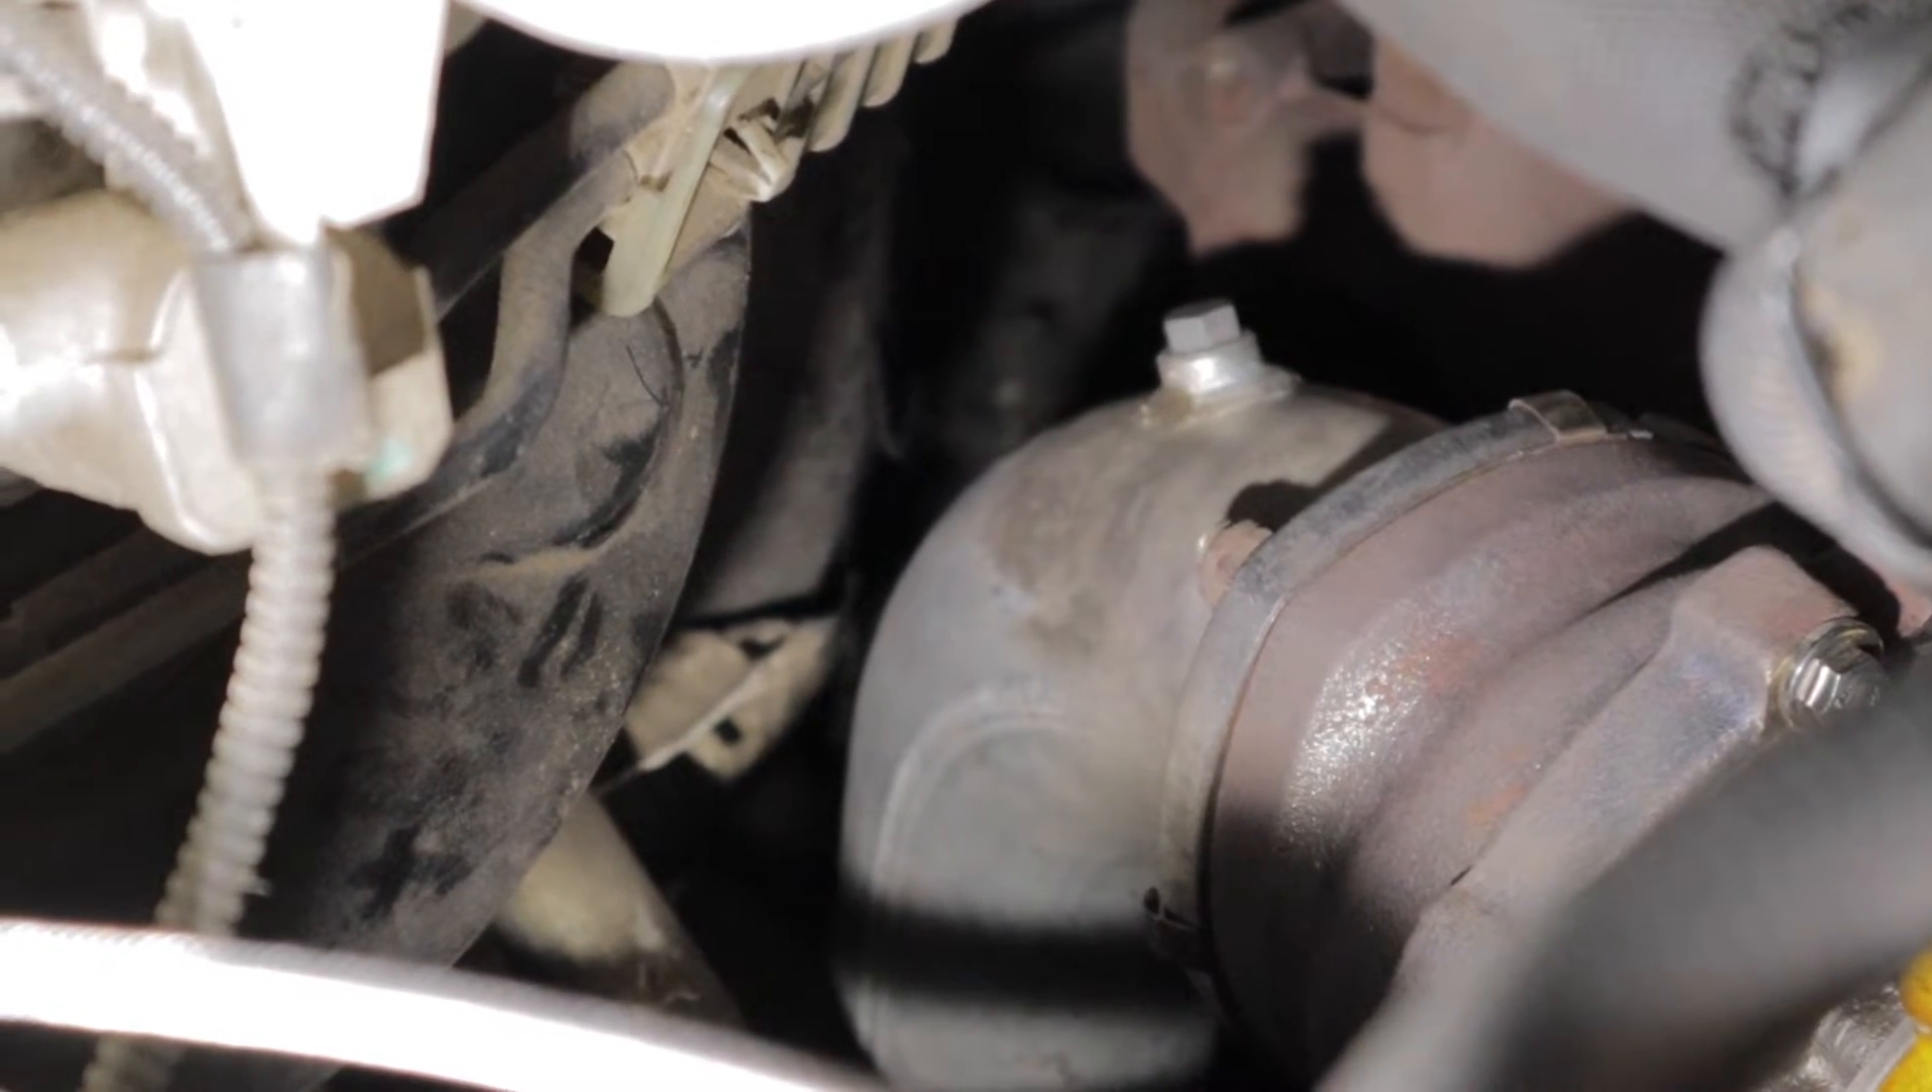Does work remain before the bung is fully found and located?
No.